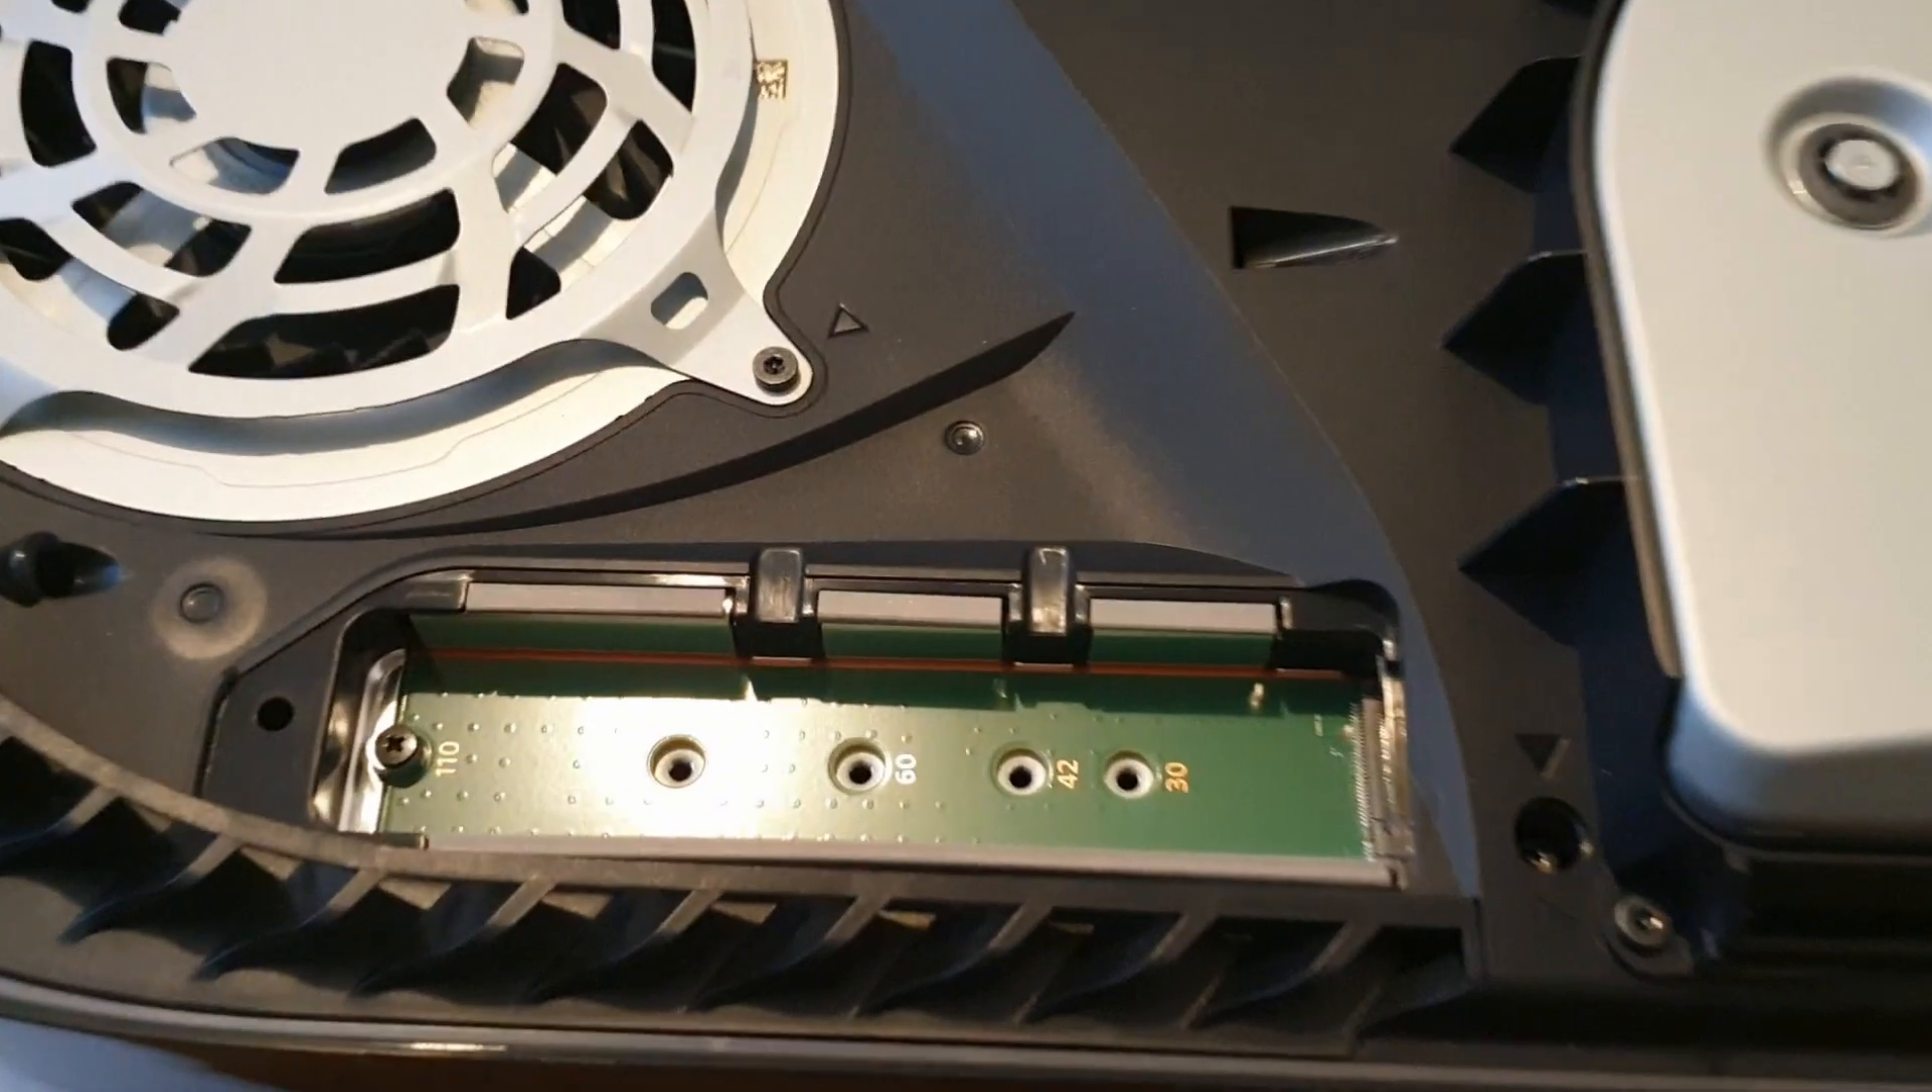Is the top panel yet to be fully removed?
No.